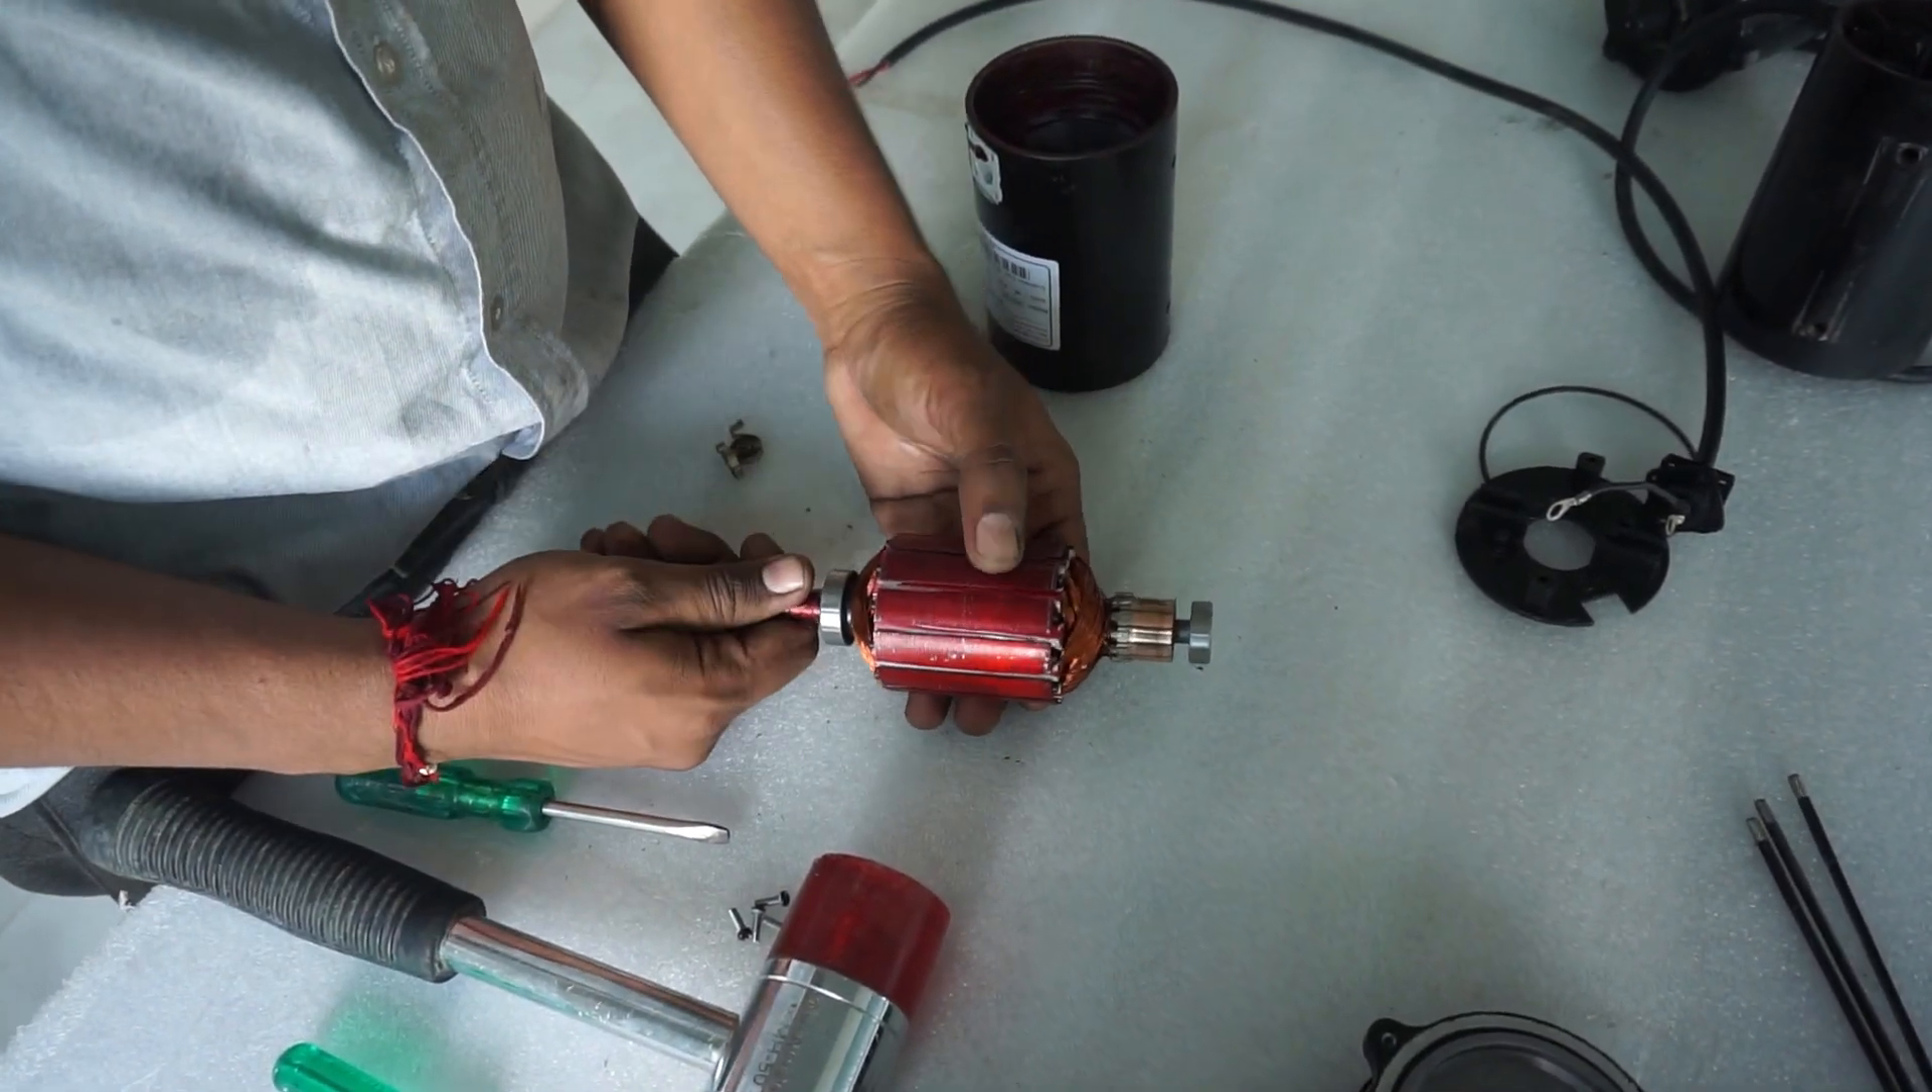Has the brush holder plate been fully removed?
Yes.